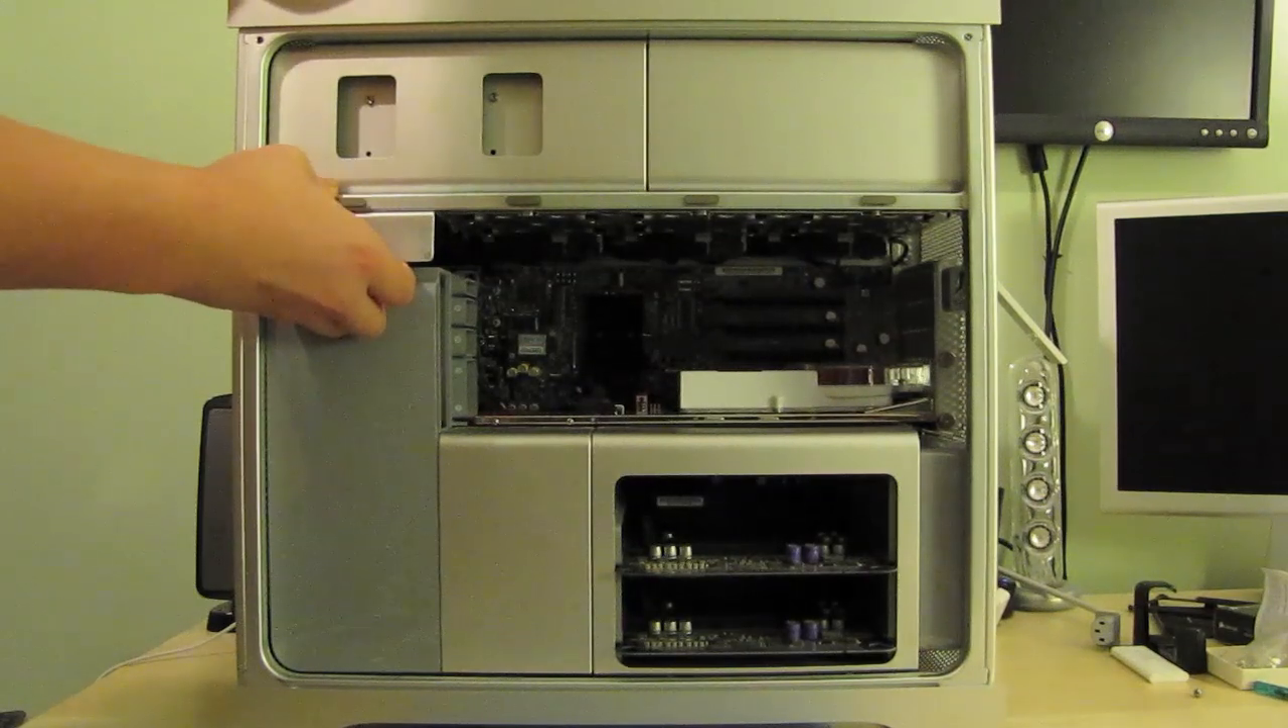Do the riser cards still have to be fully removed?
Yes.